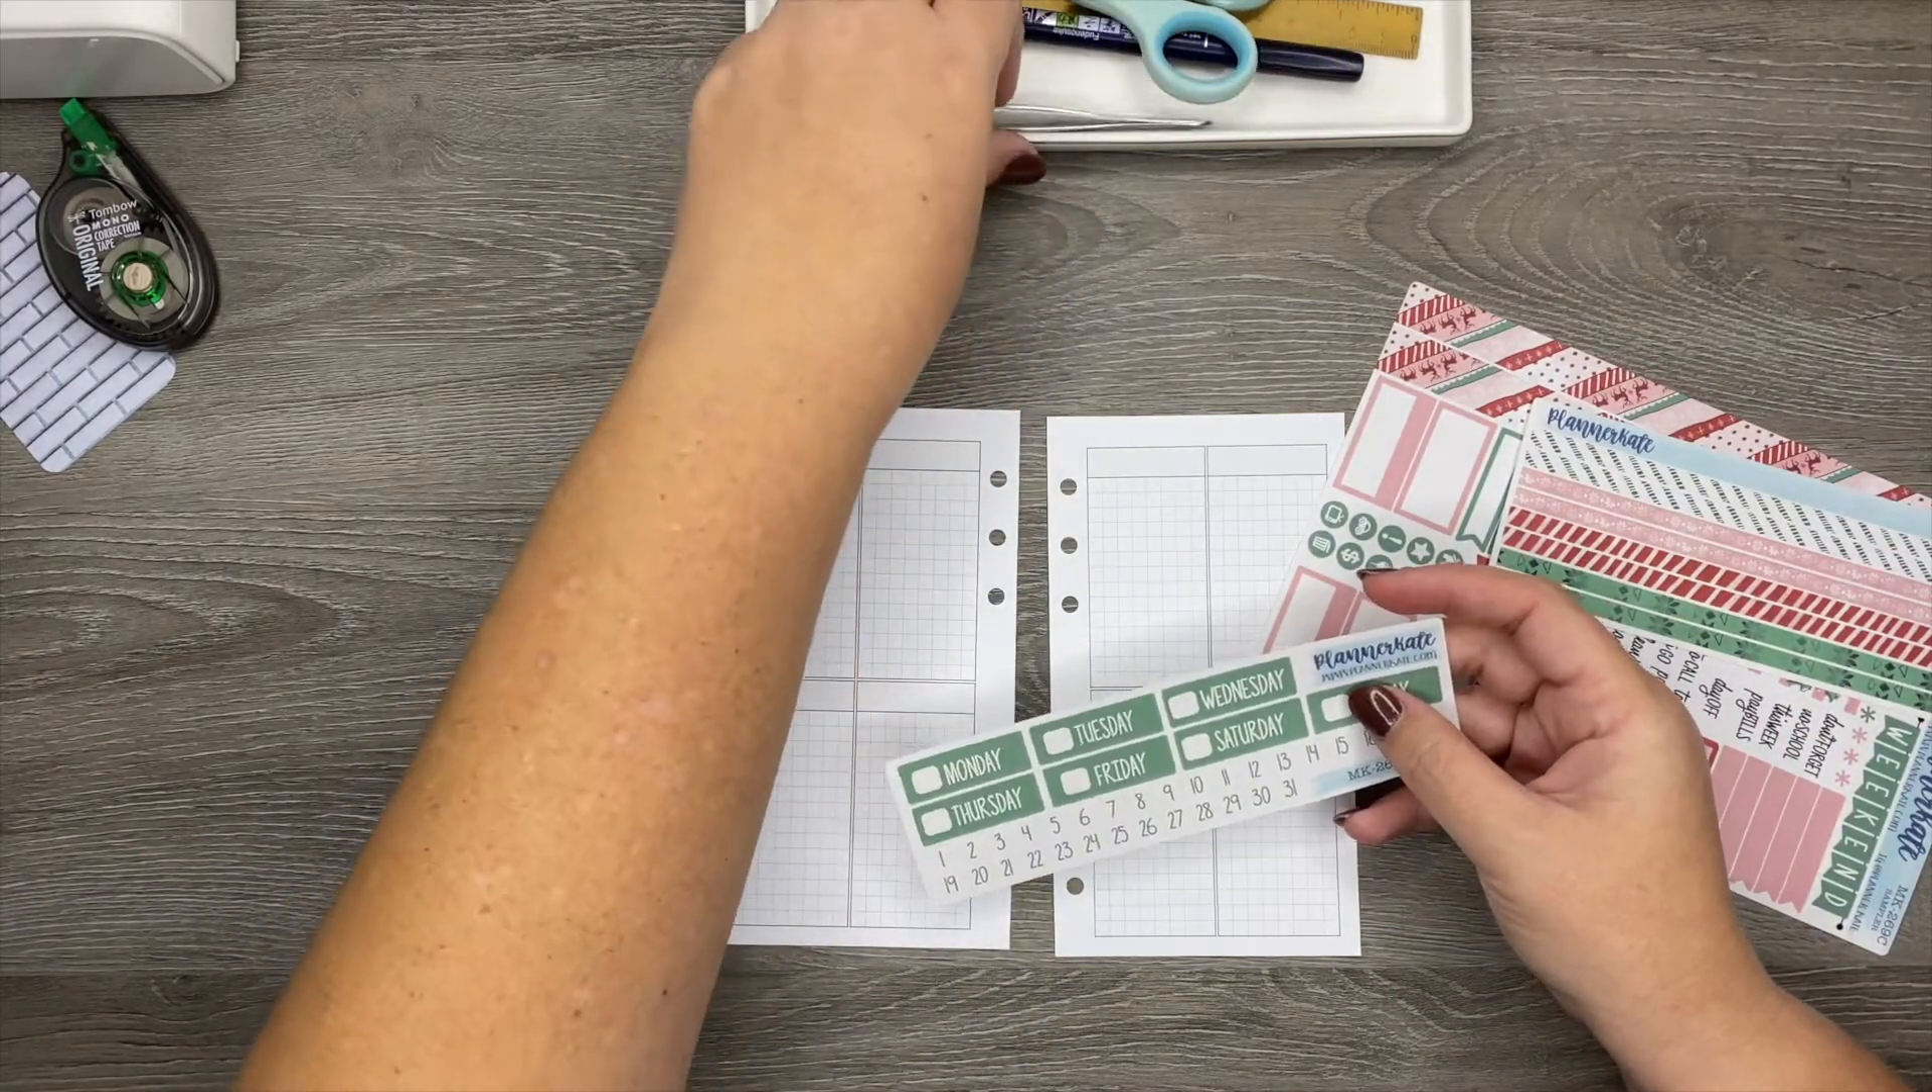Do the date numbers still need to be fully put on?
Yes.